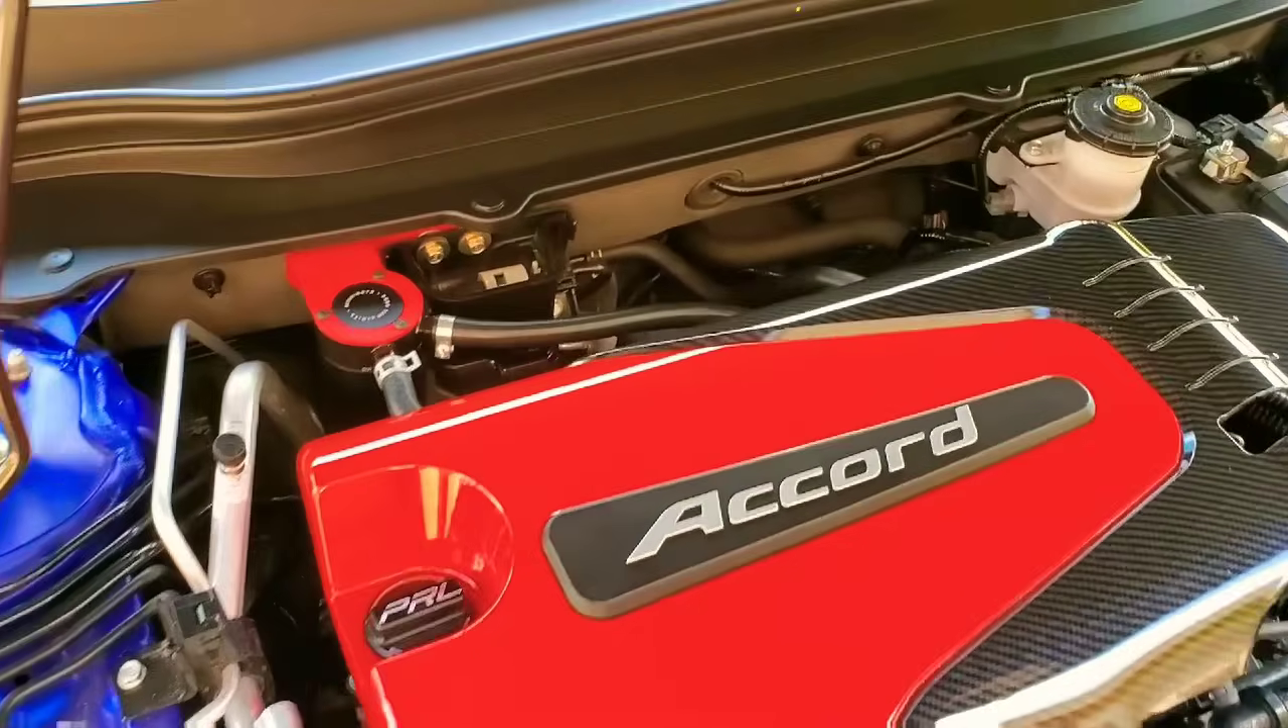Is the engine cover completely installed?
Yes.